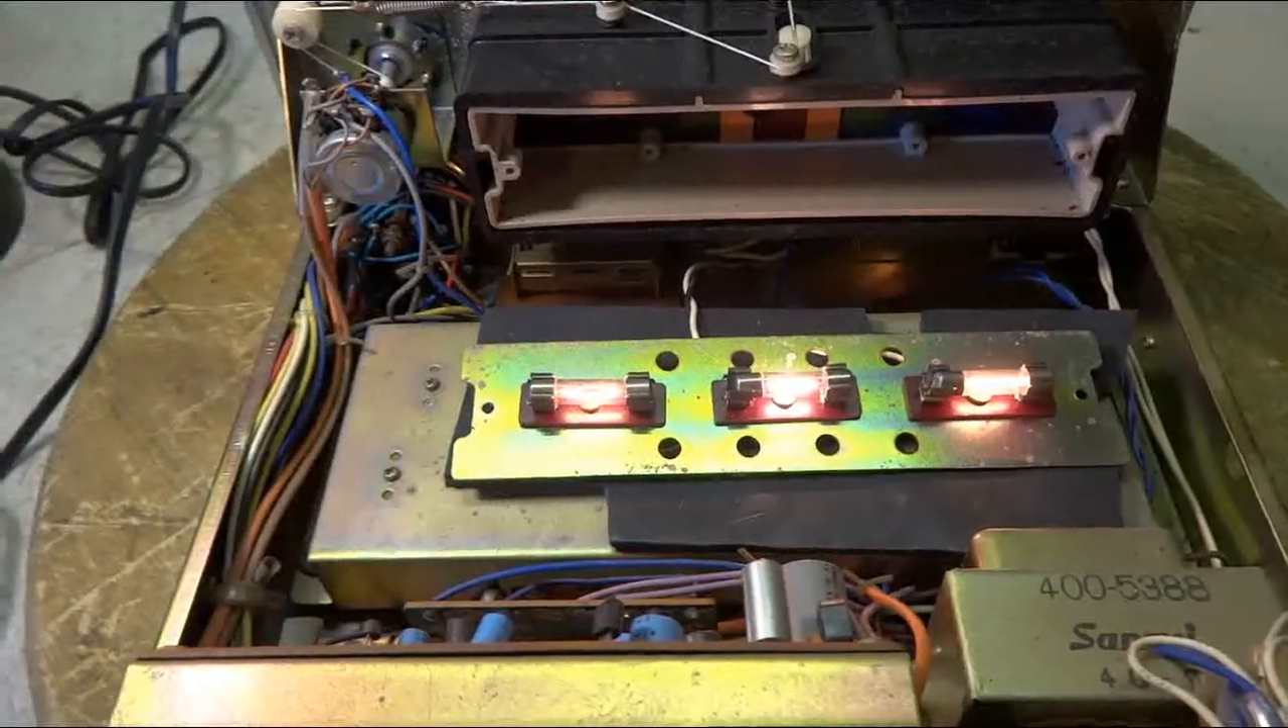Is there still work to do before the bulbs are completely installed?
No.